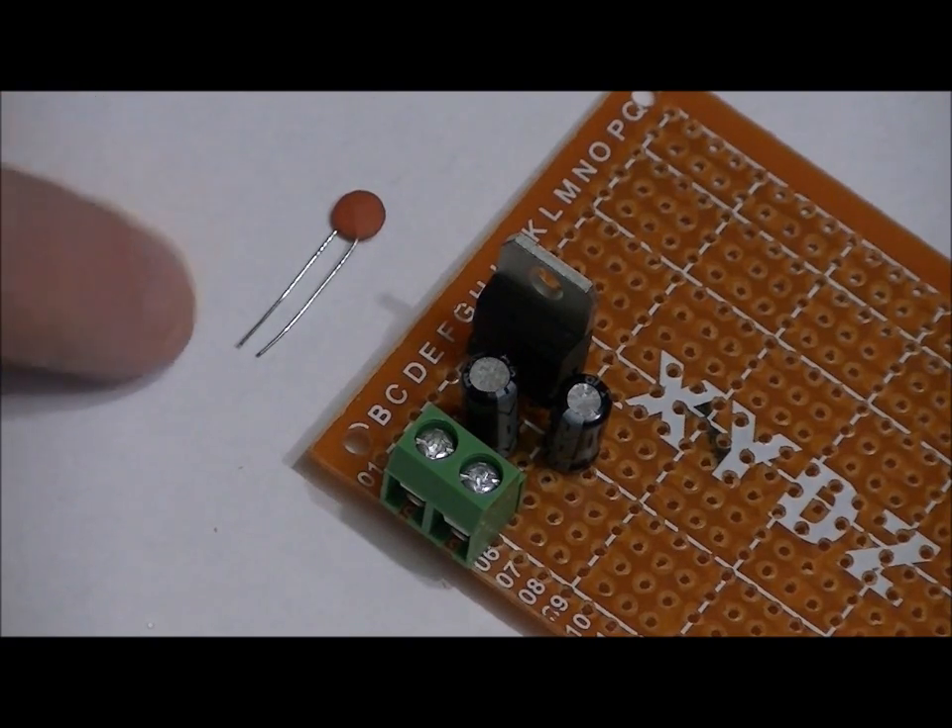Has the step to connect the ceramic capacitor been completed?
No.